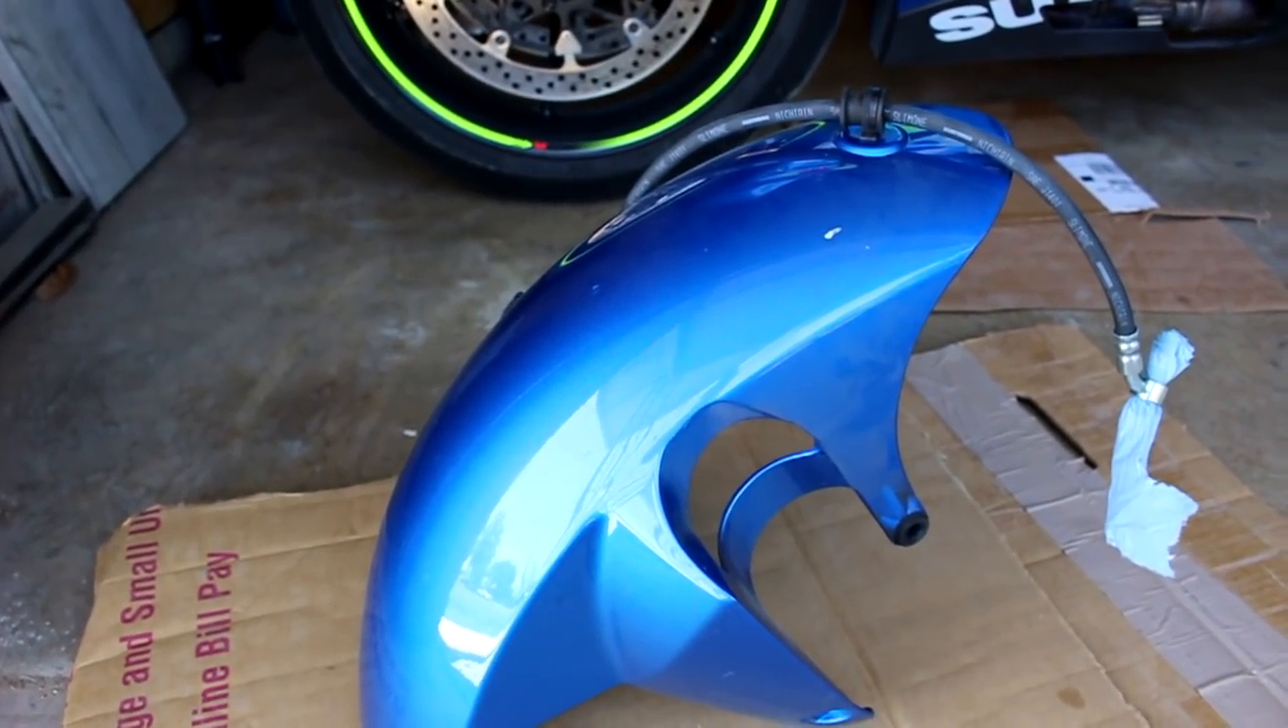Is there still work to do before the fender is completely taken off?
No.